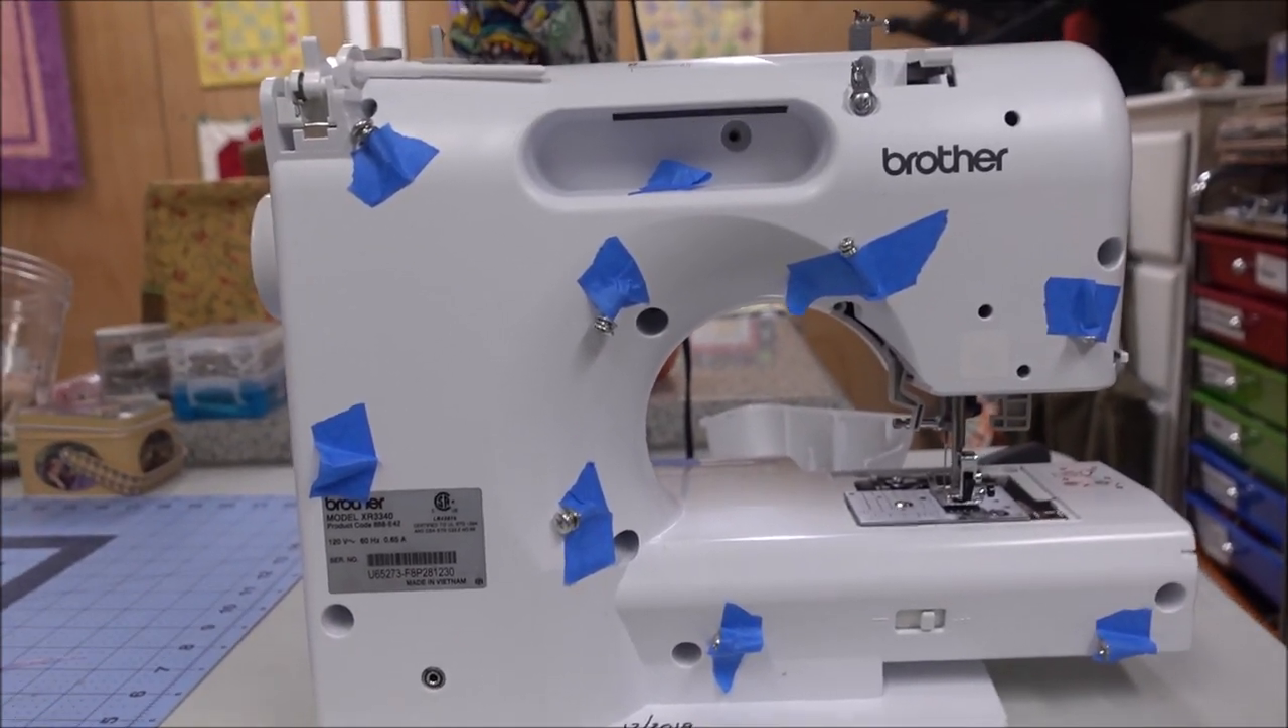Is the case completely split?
No.